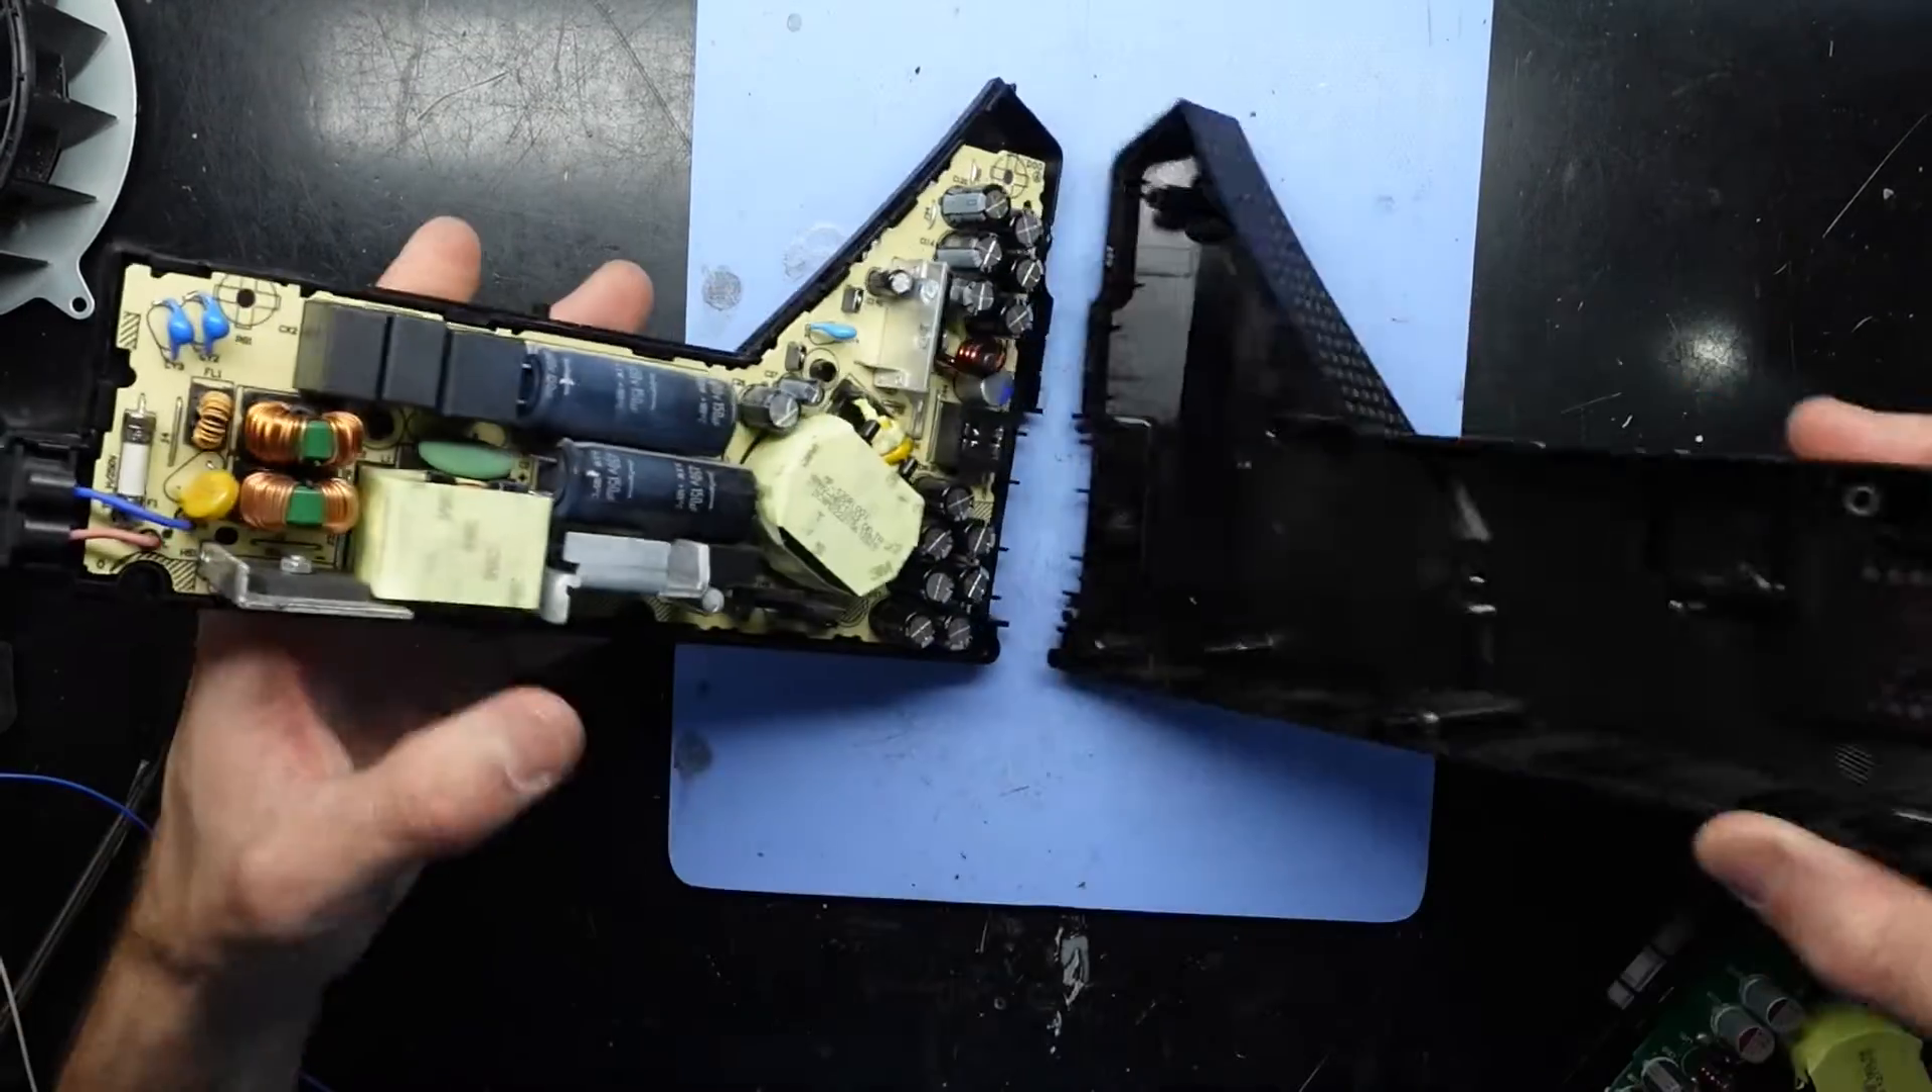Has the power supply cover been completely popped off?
Yes.